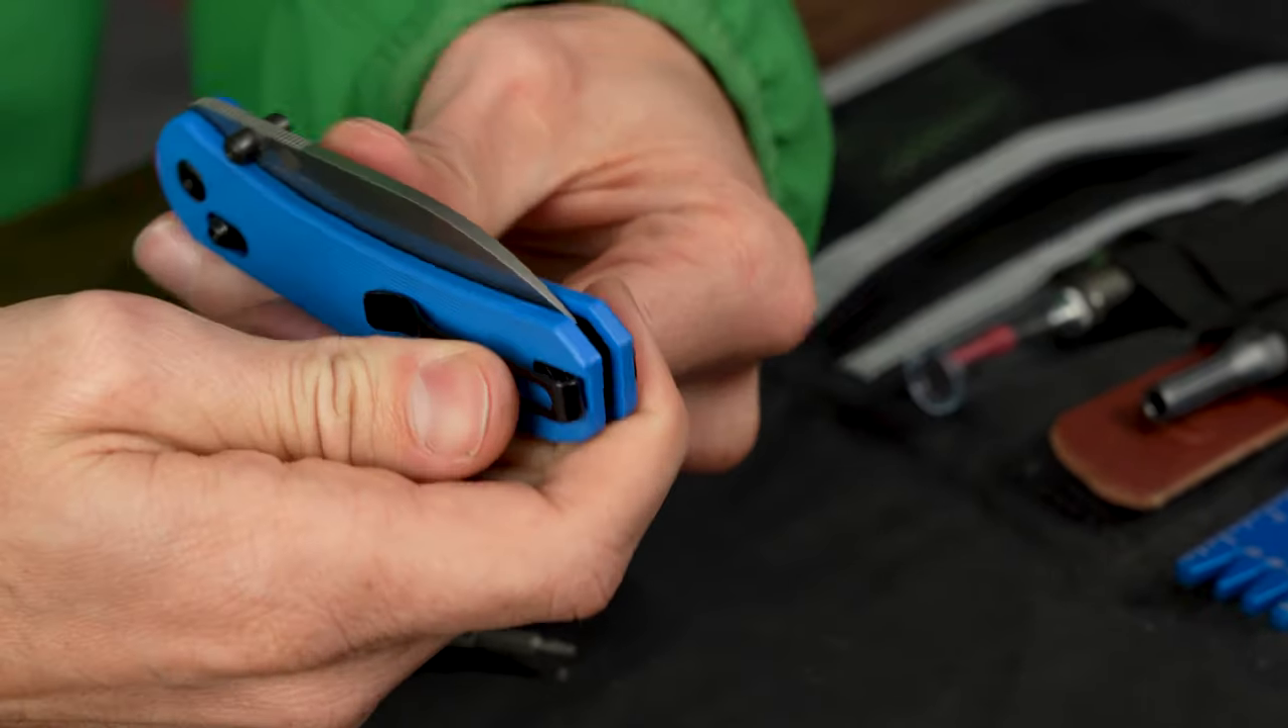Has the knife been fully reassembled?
Yes.